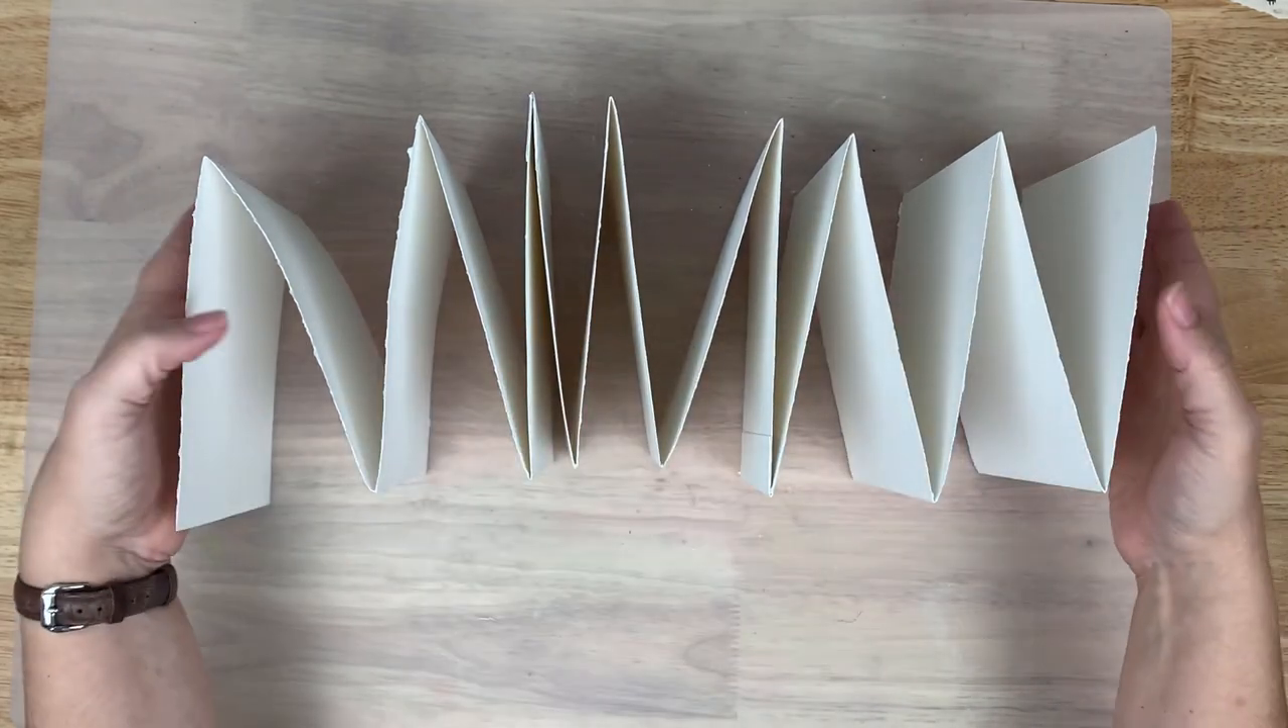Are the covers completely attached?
No.